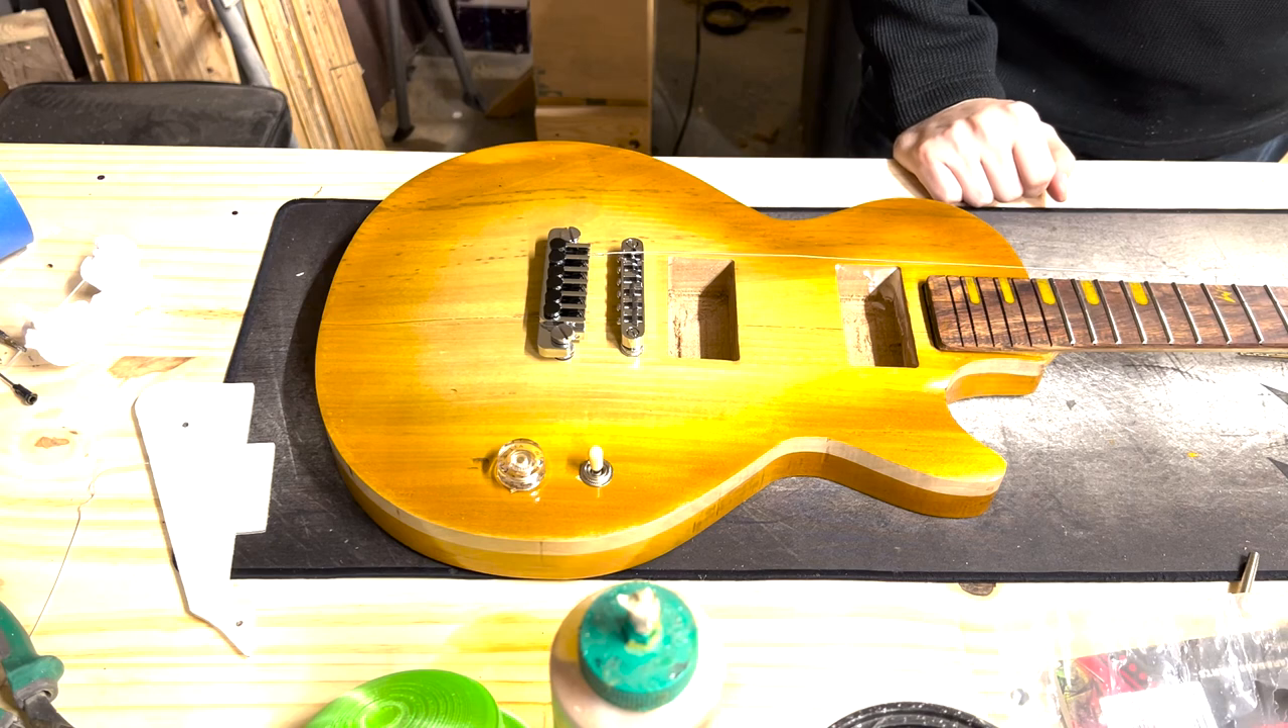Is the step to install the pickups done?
No.